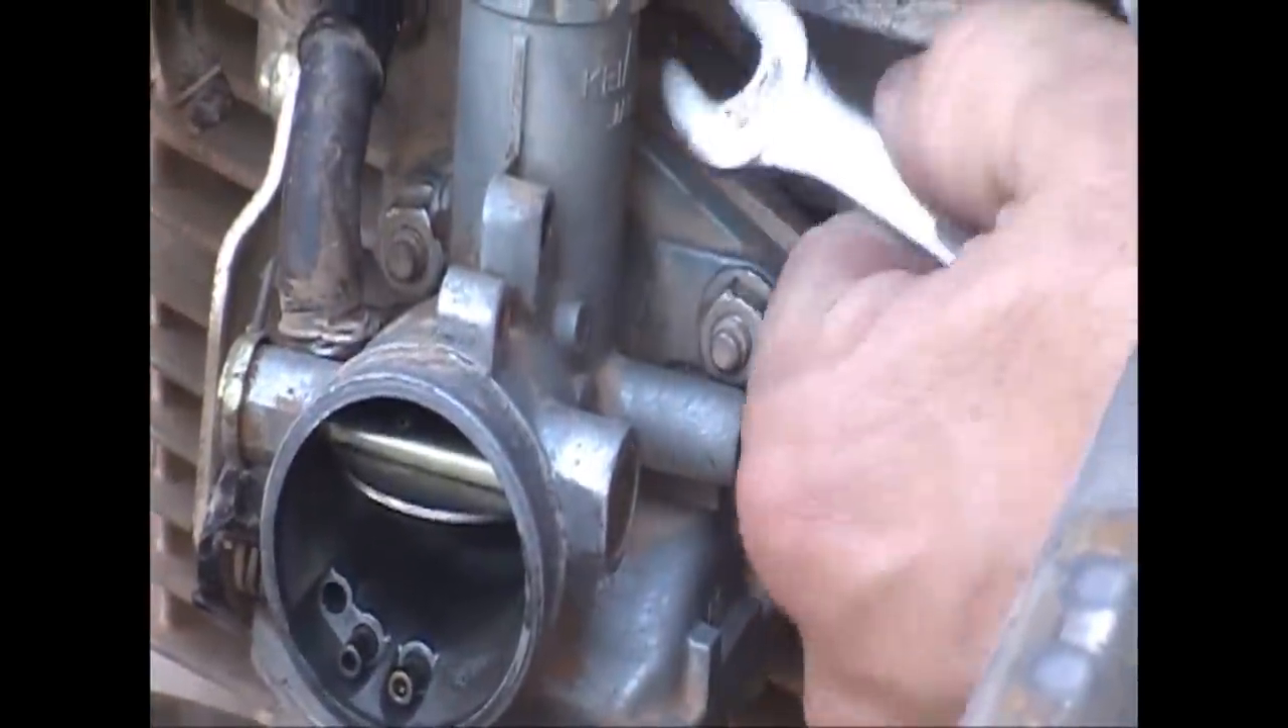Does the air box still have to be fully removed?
No.